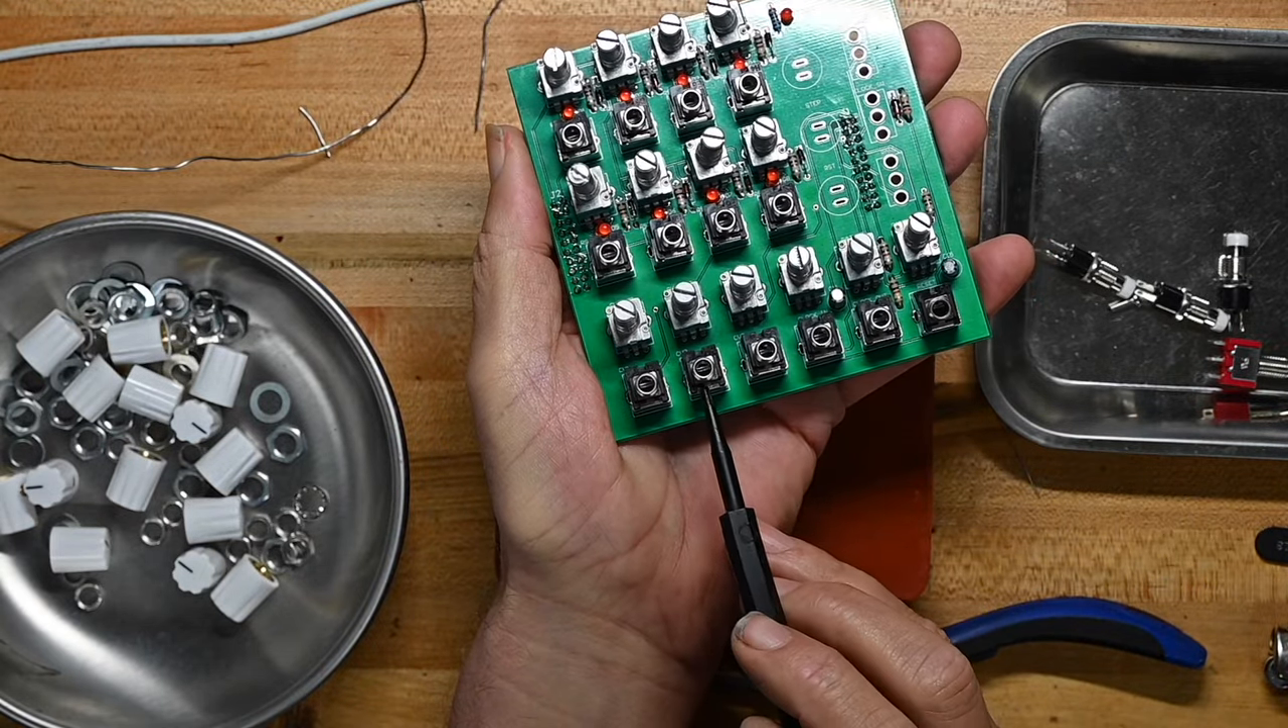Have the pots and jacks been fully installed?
Yes.